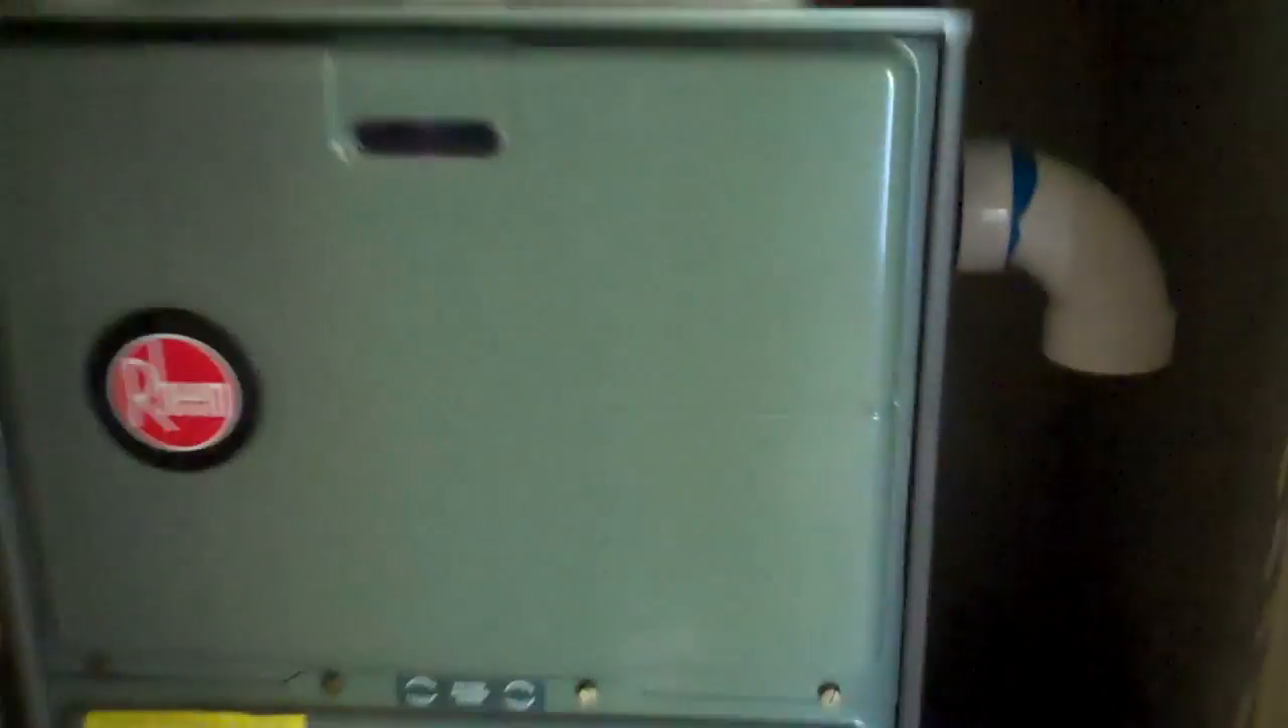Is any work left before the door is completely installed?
No.